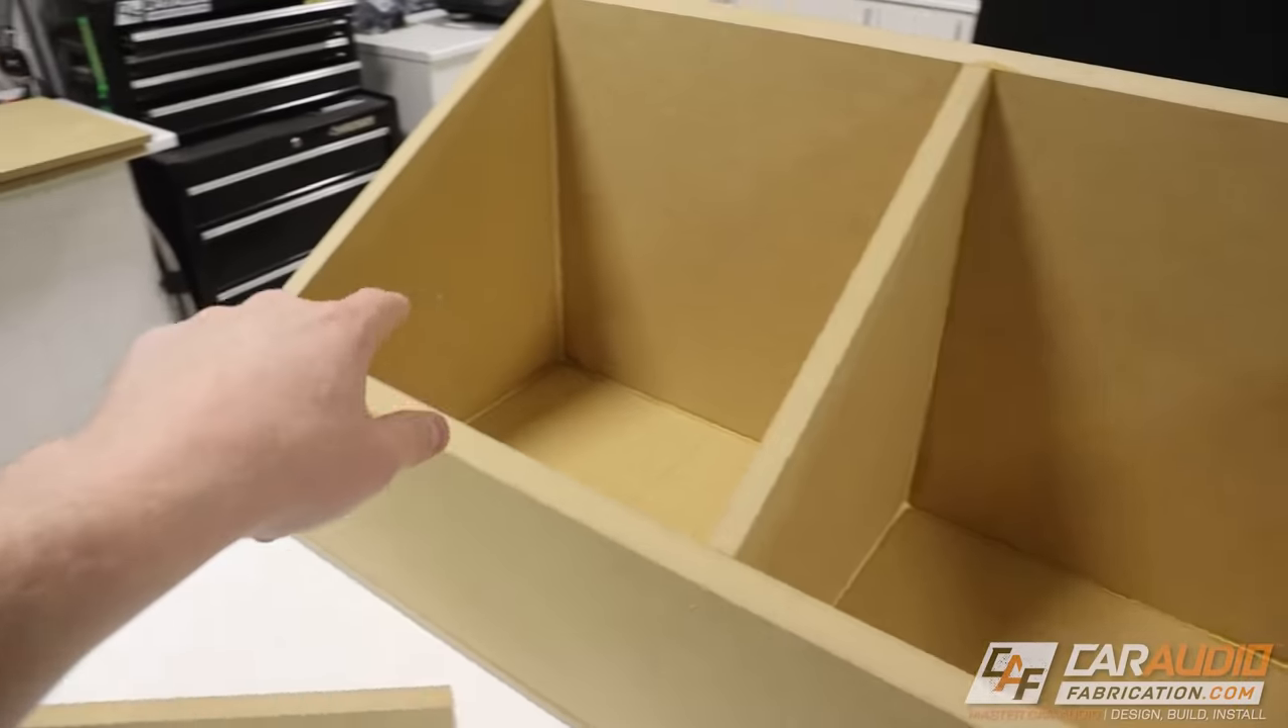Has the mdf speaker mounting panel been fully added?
No.